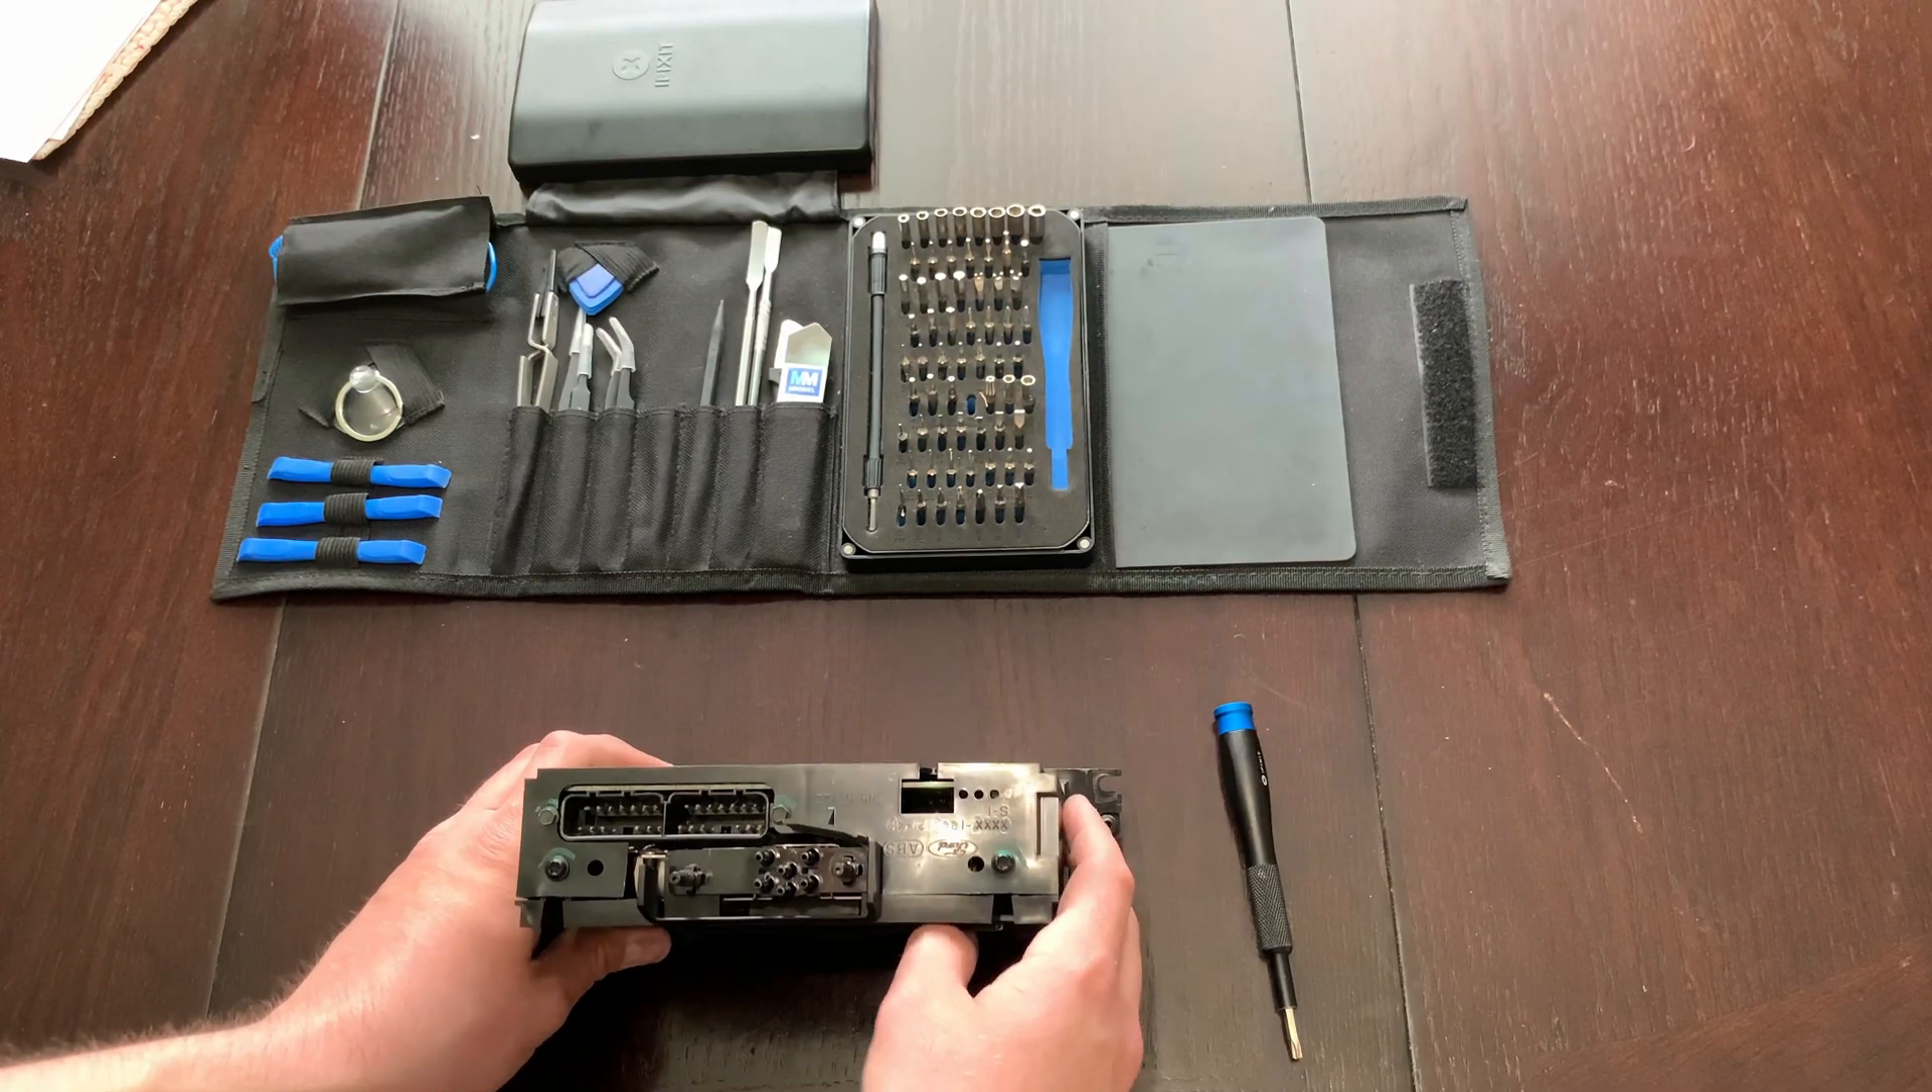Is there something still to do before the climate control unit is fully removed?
No.